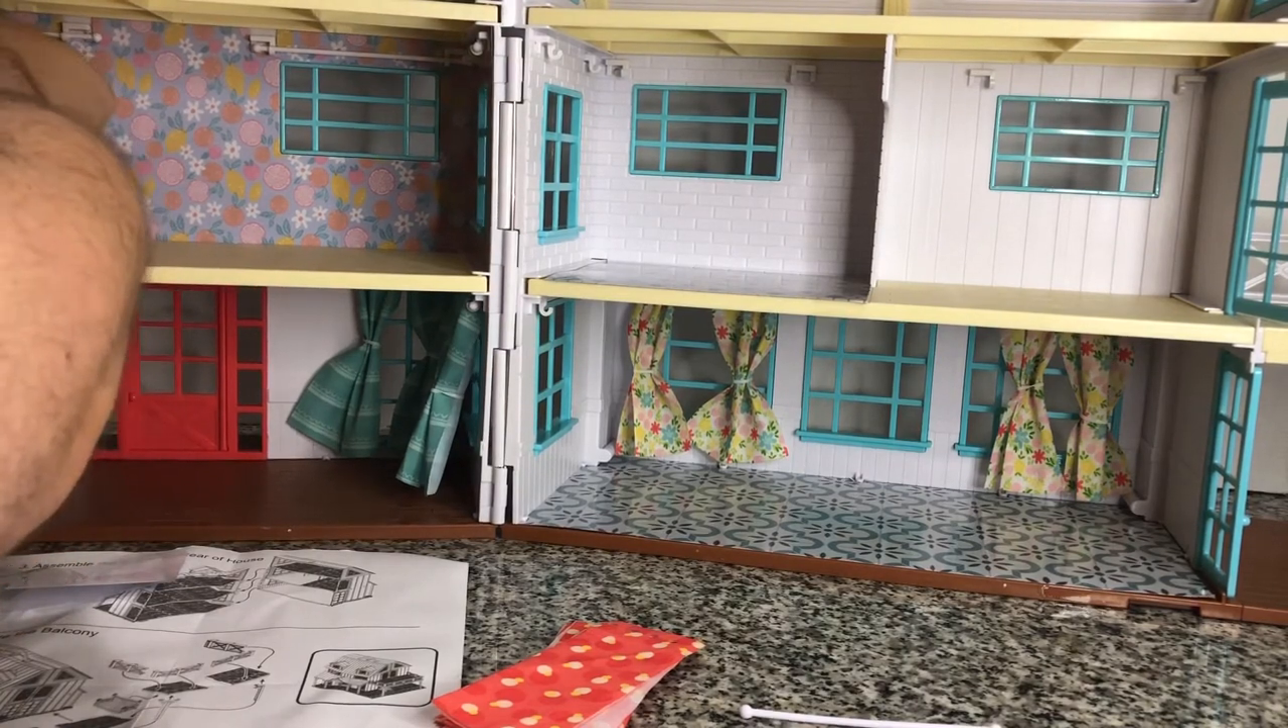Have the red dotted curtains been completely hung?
No.